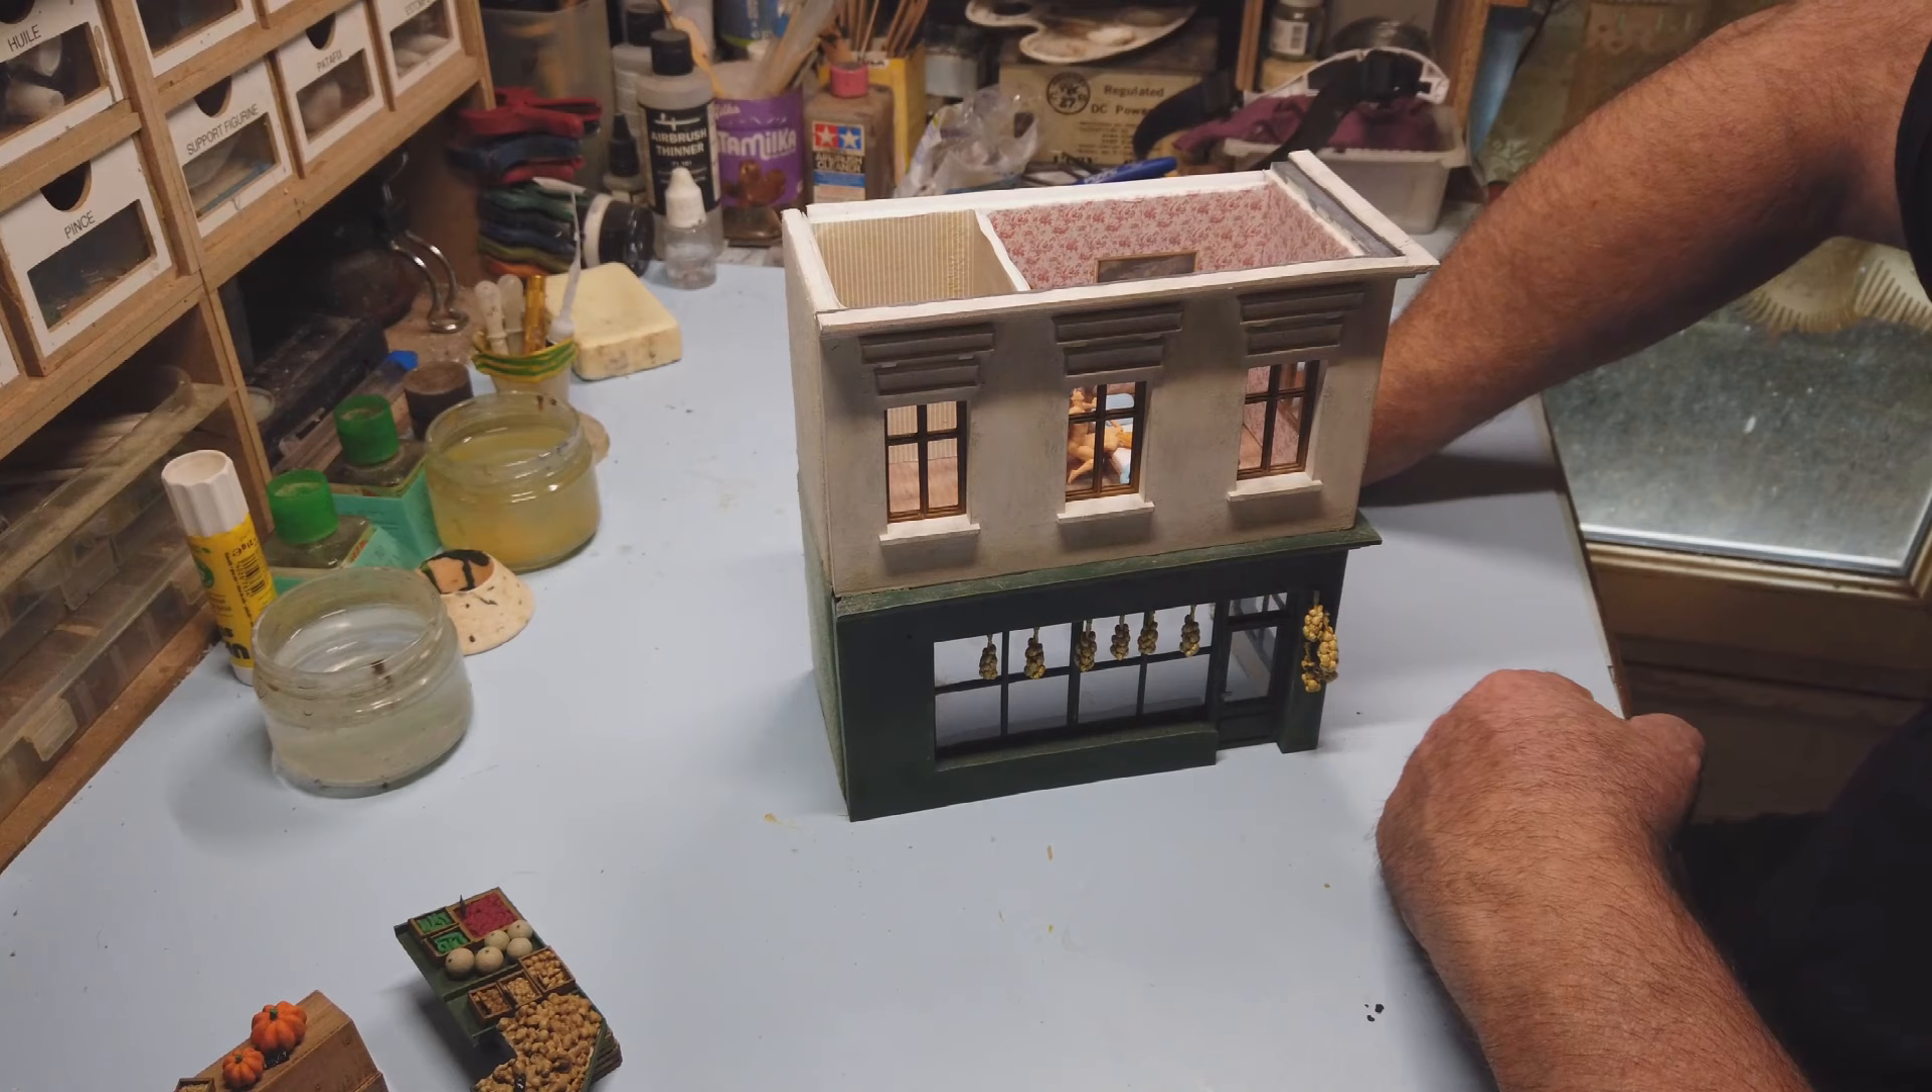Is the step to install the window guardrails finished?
No.